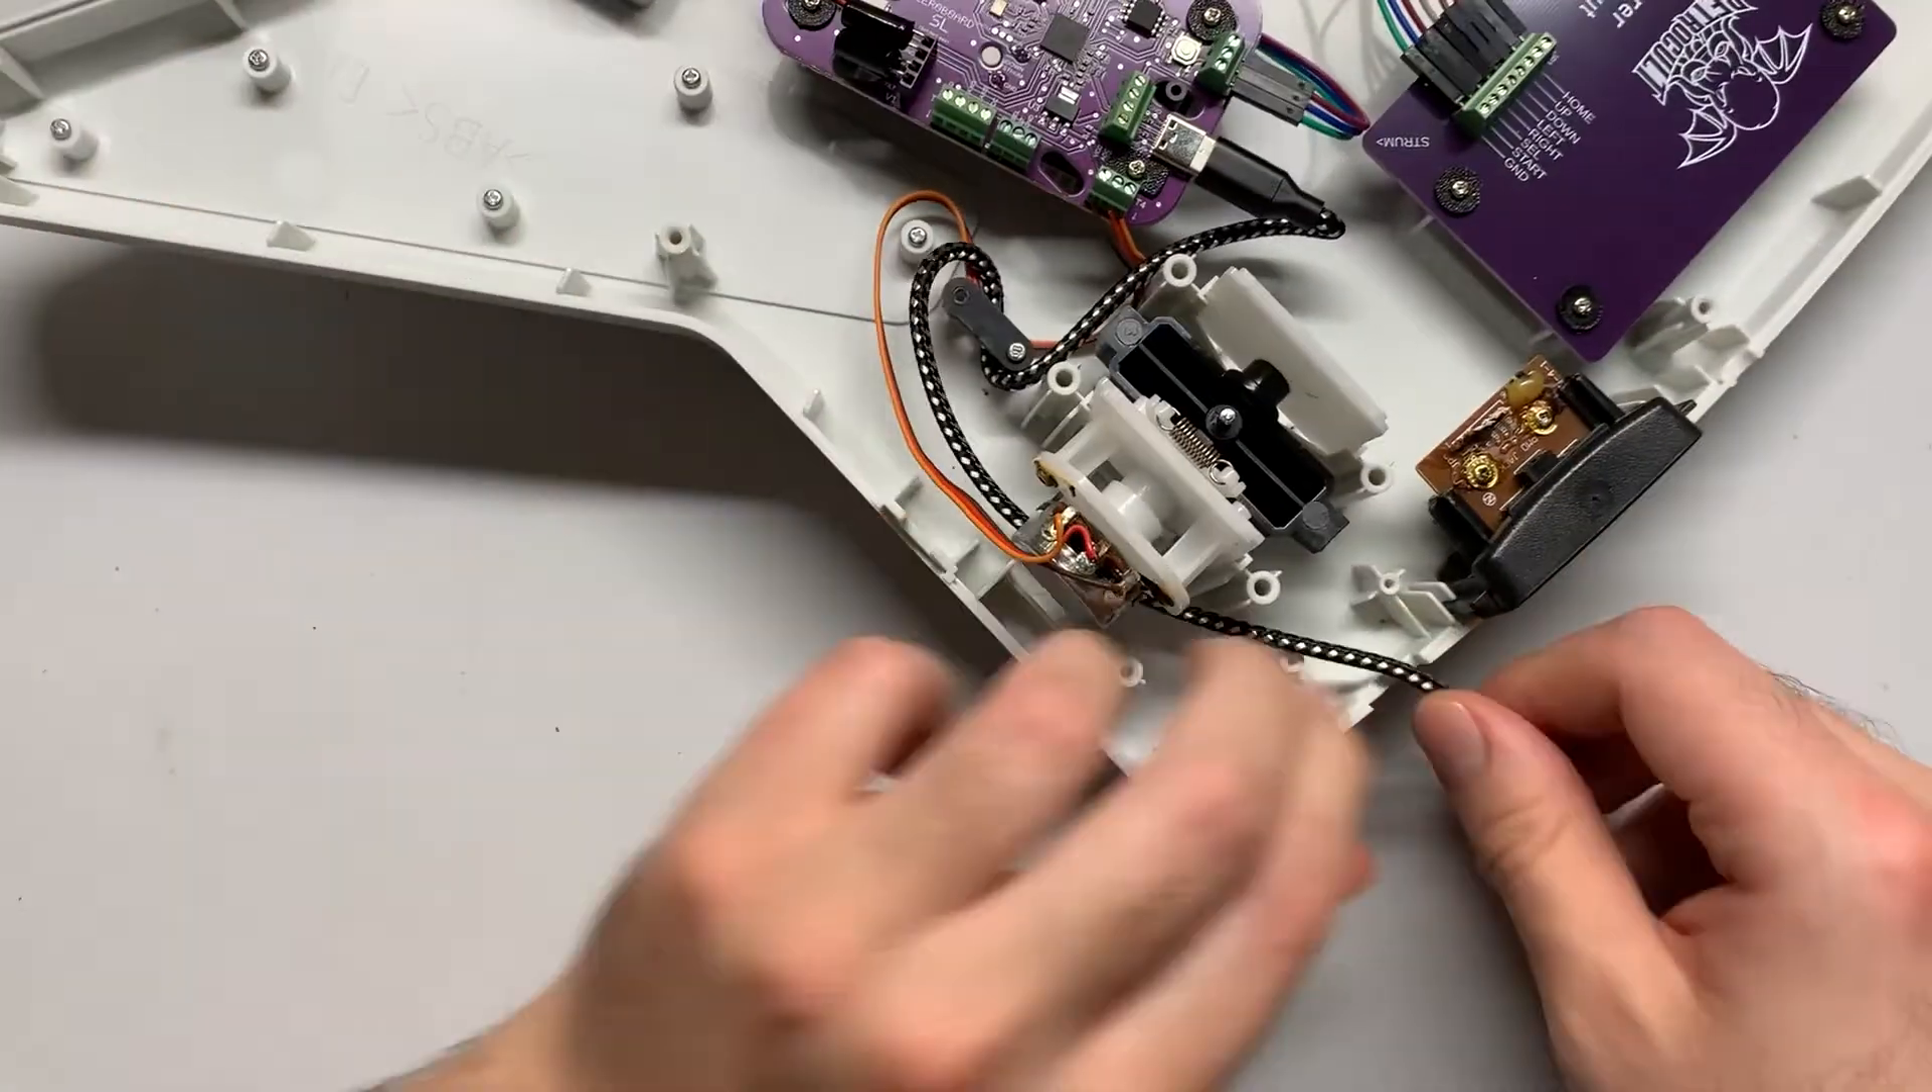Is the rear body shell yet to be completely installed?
Yes.